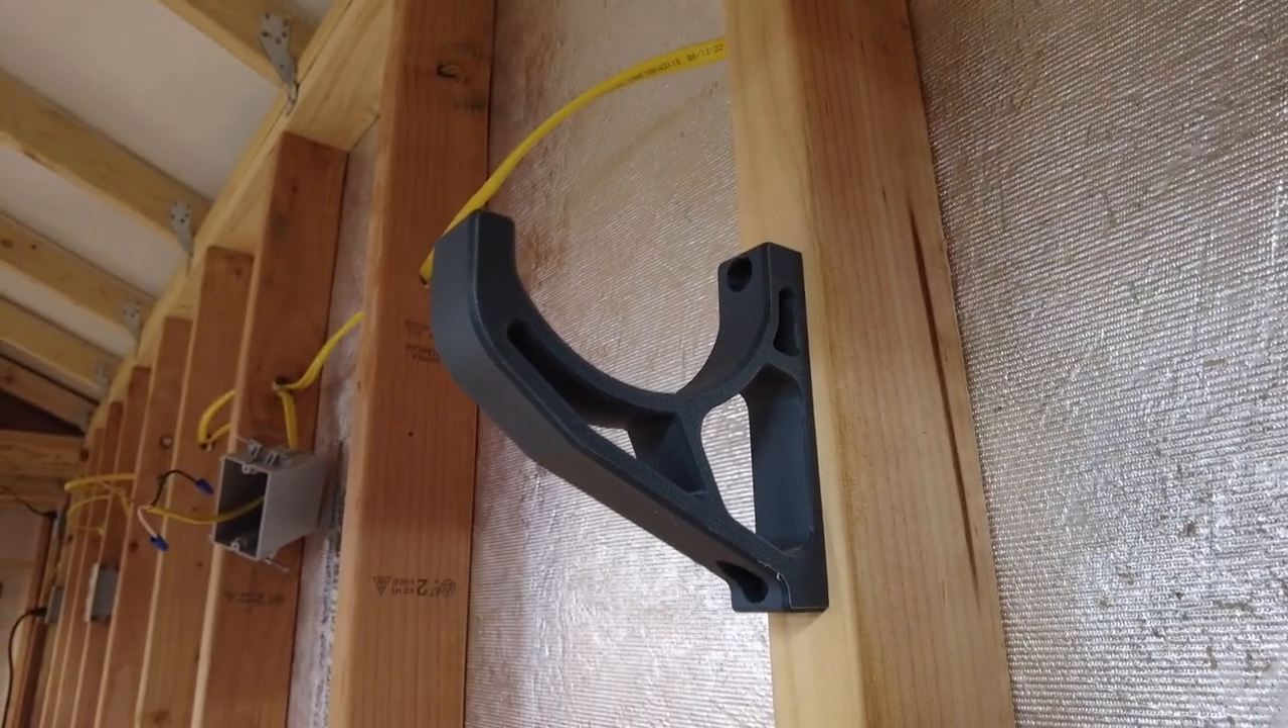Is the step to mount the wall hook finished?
Yes.